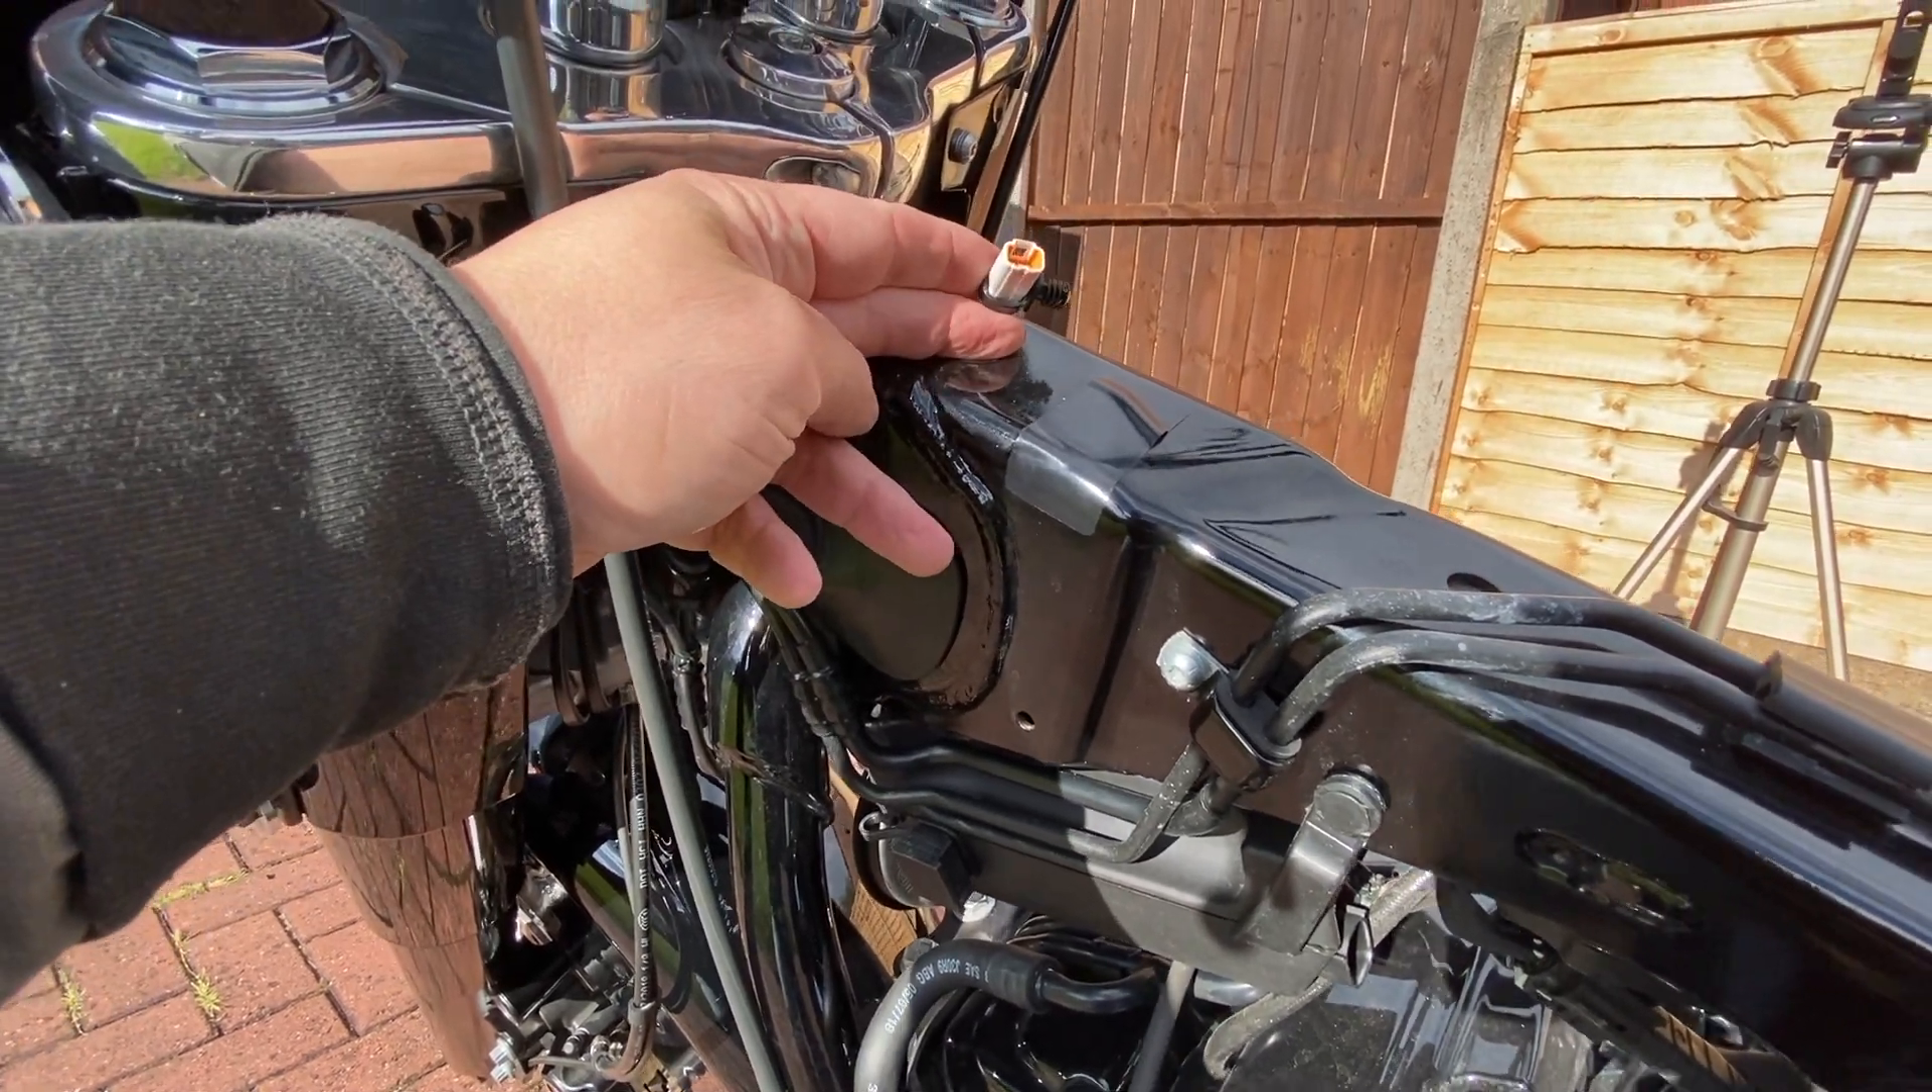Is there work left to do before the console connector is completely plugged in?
Yes.